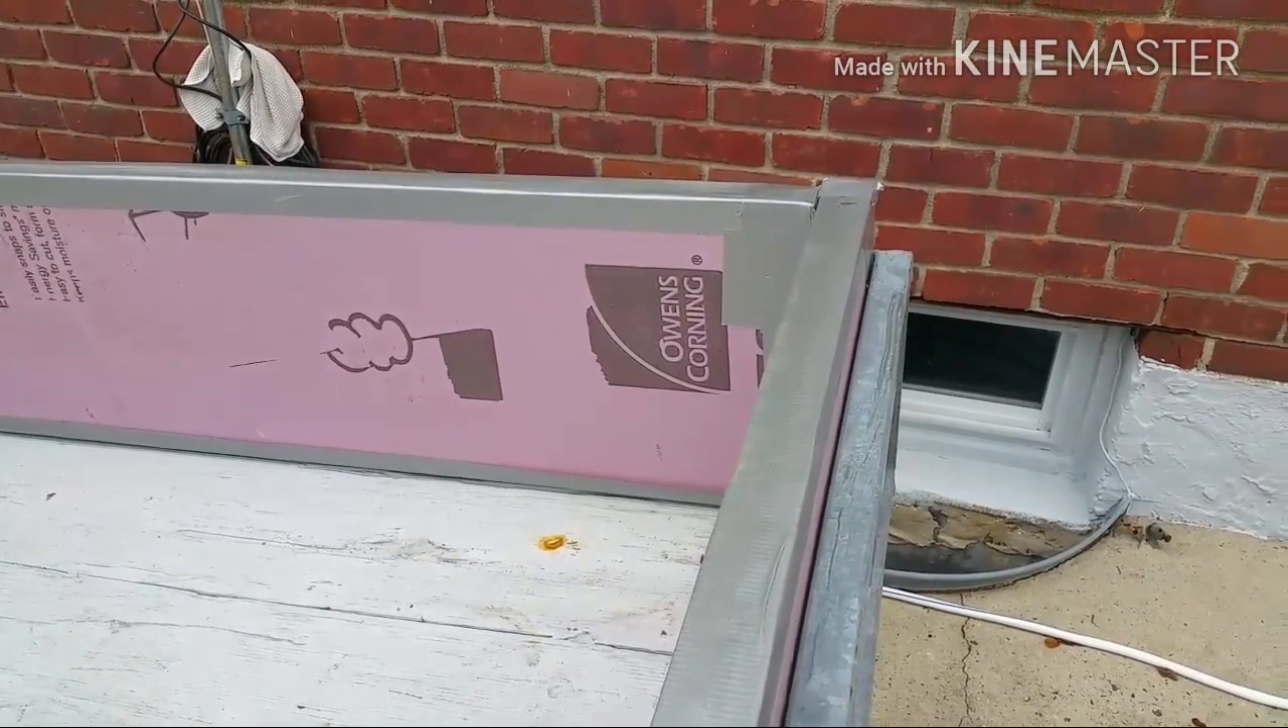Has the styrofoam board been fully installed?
Yes.